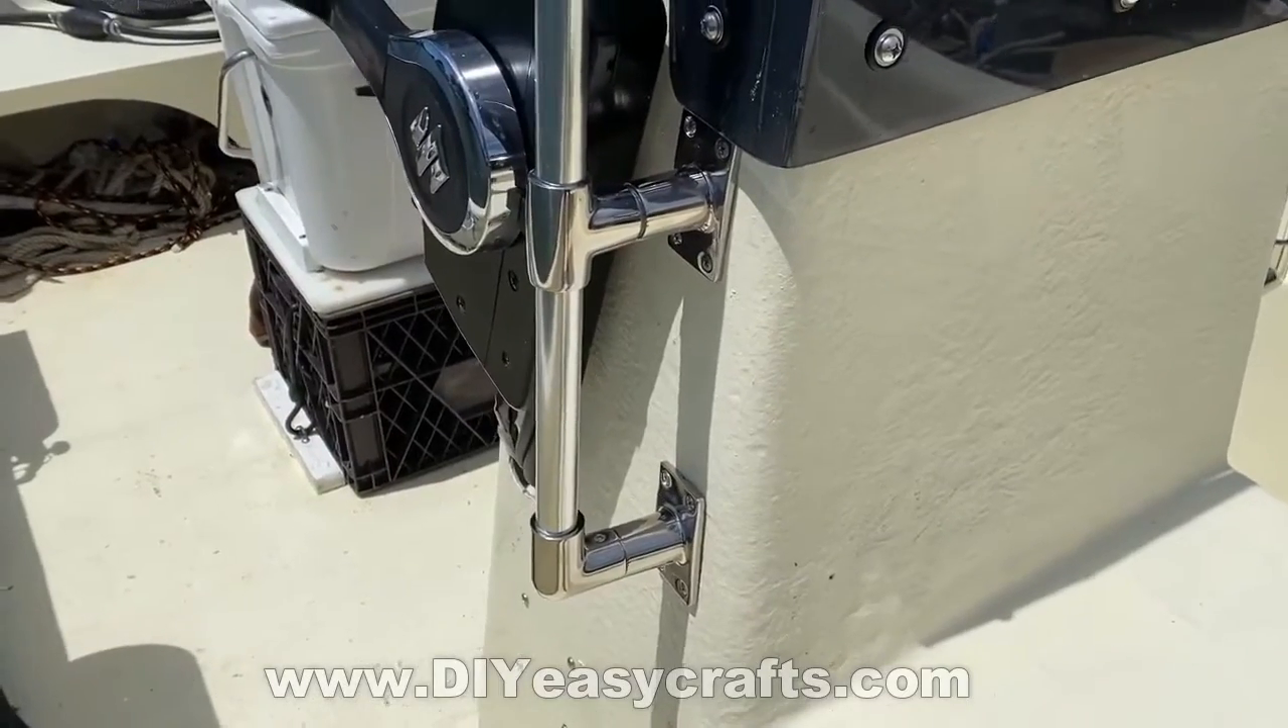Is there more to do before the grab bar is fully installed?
No.